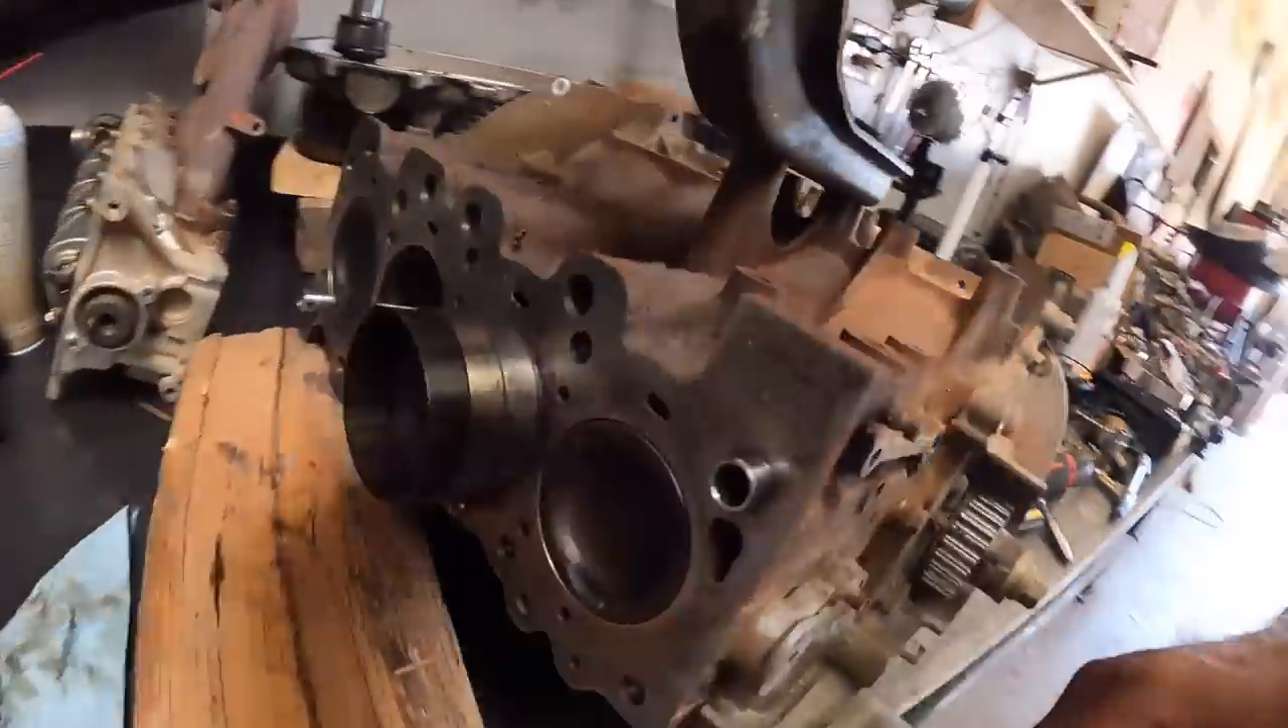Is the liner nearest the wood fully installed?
No.